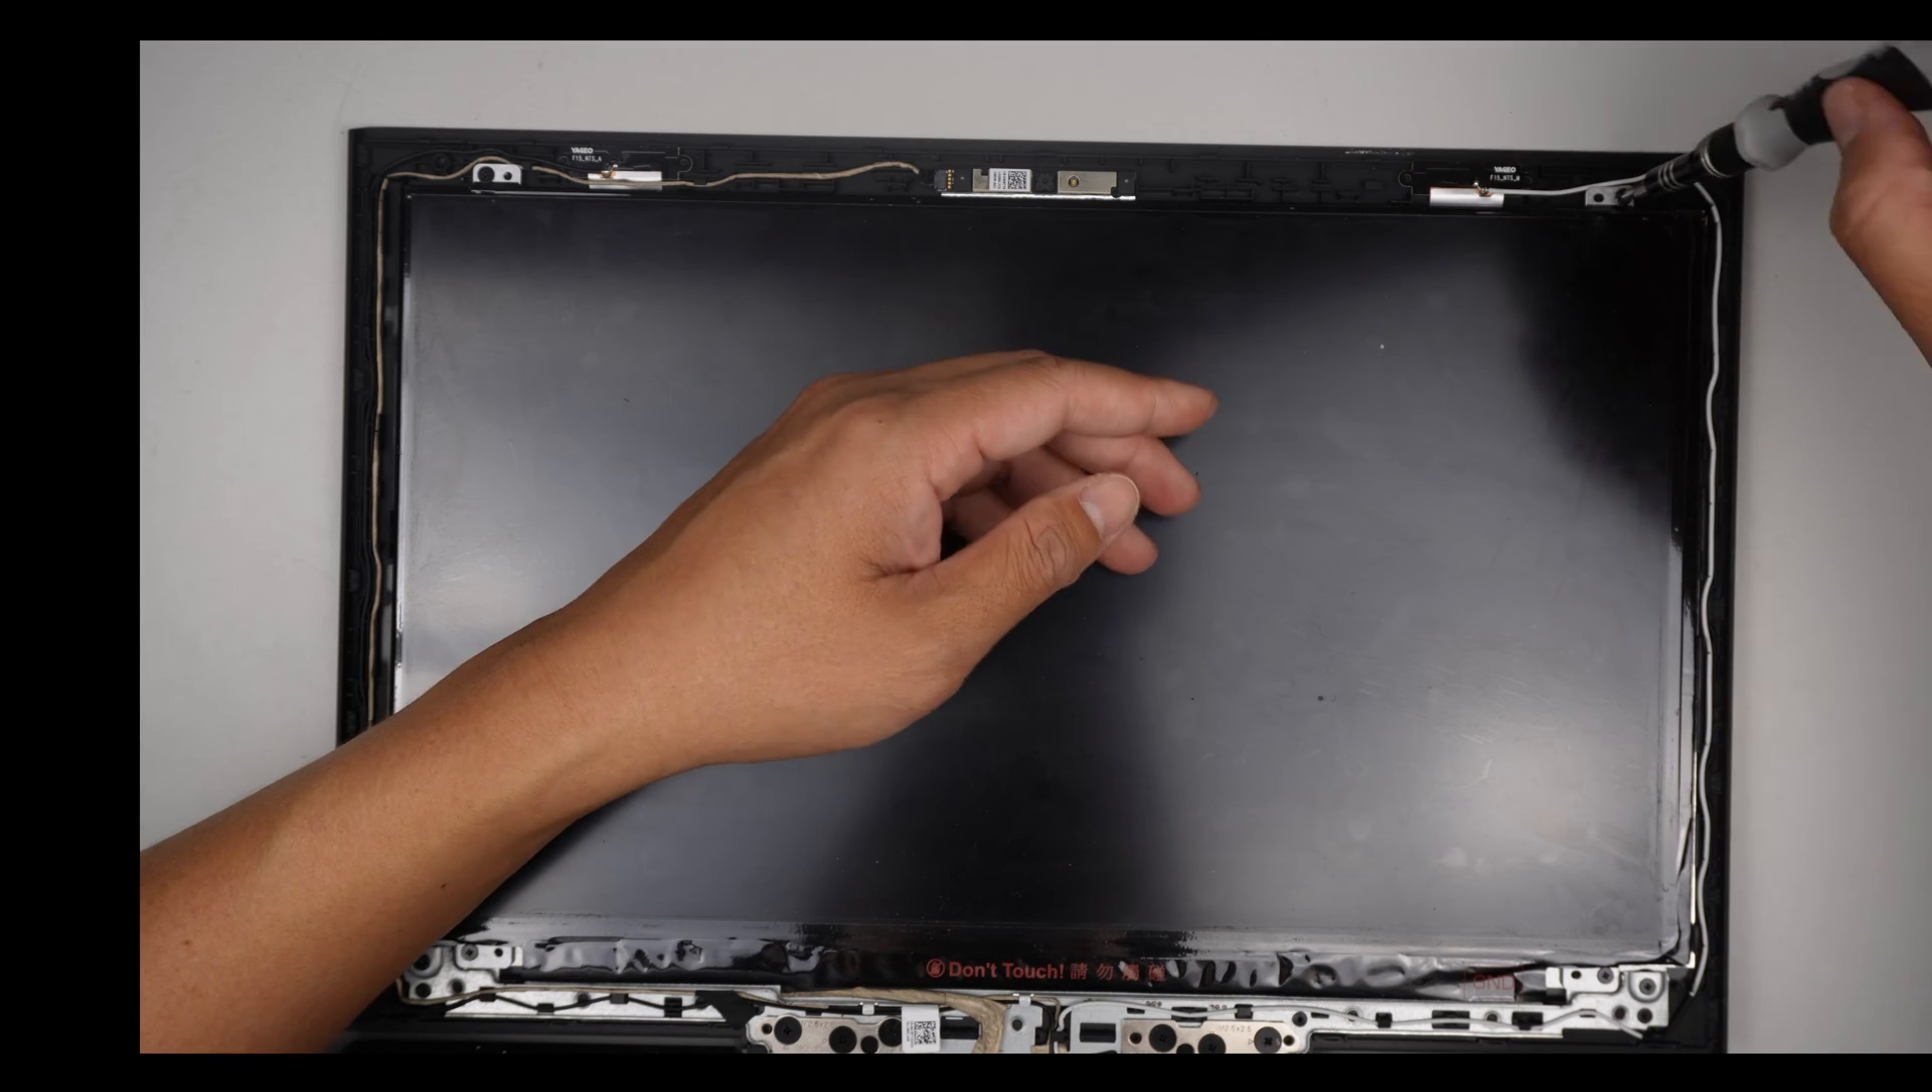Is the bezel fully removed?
Yes.